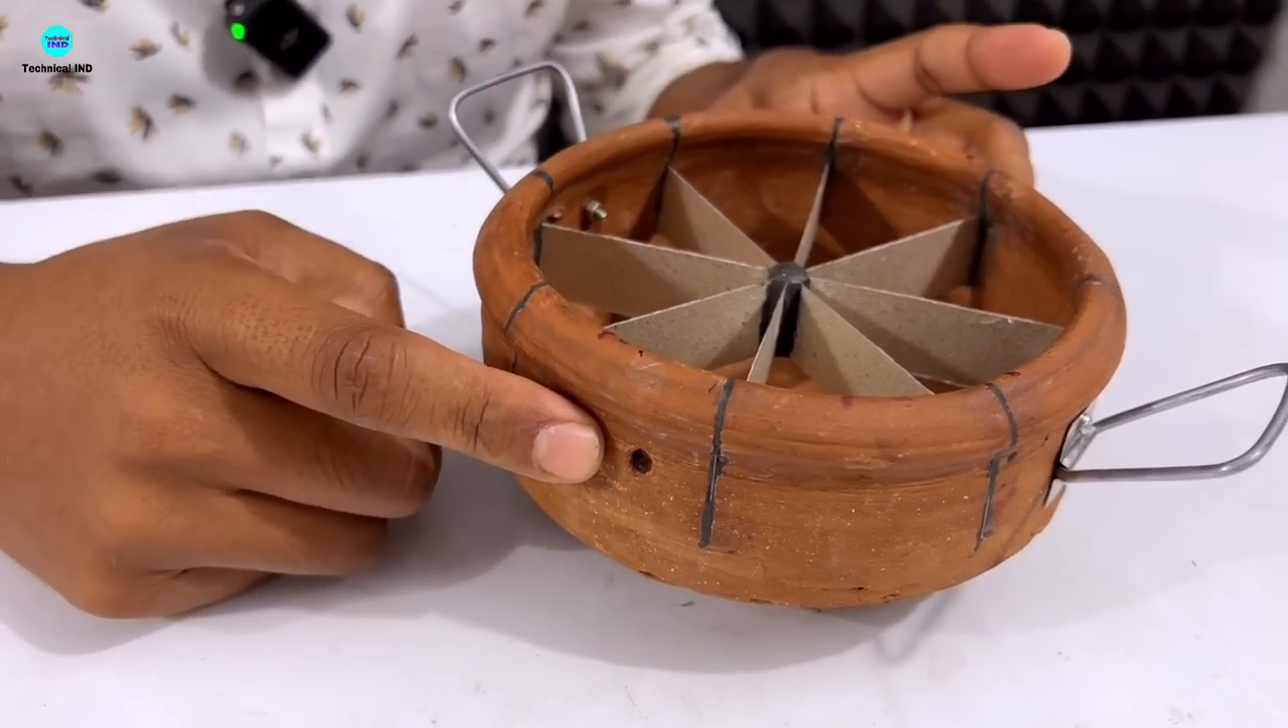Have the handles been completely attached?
Yes.